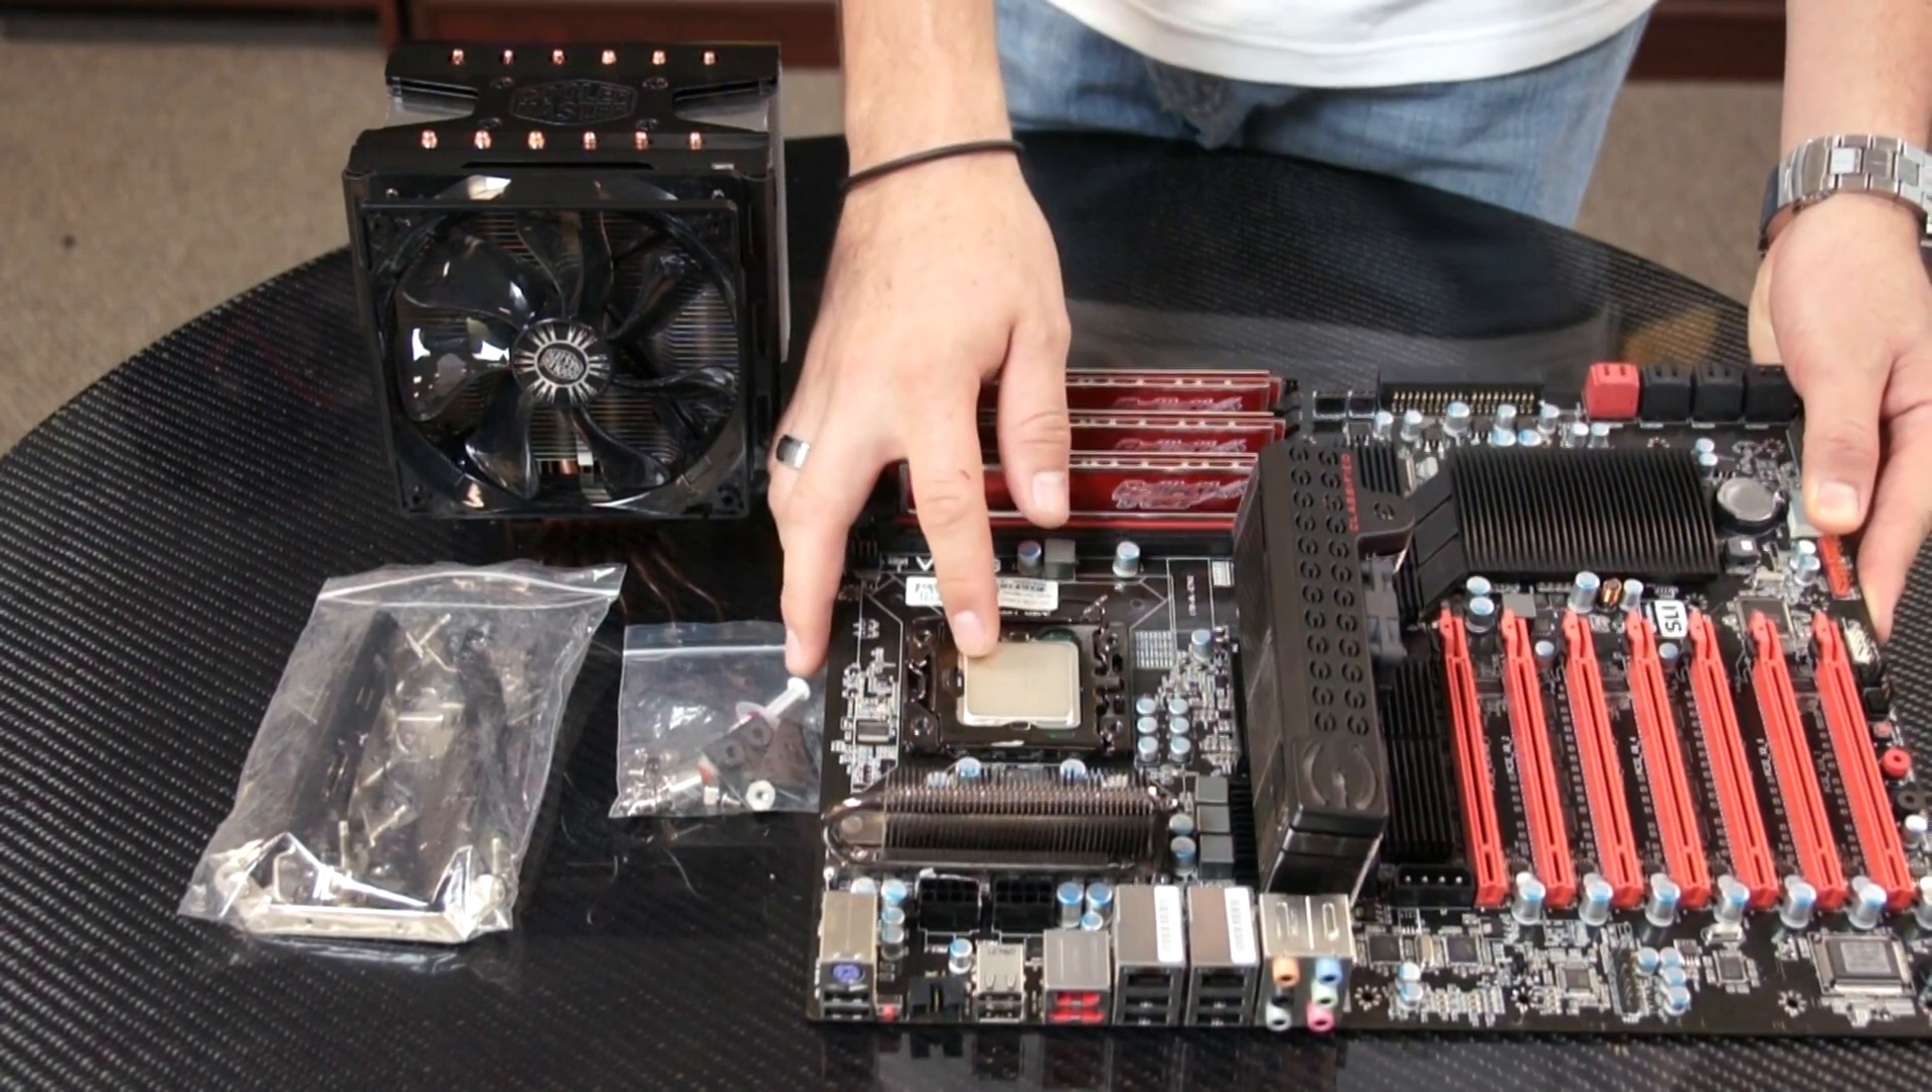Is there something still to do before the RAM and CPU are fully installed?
No.